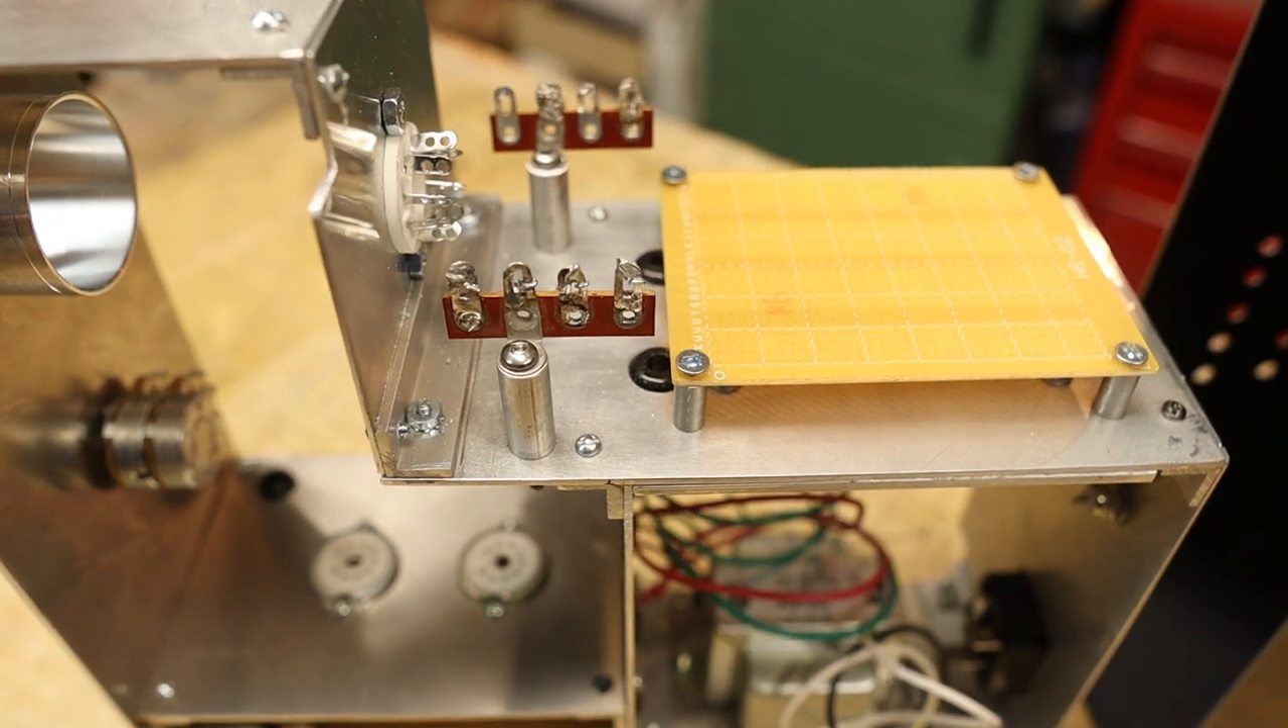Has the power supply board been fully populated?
No.